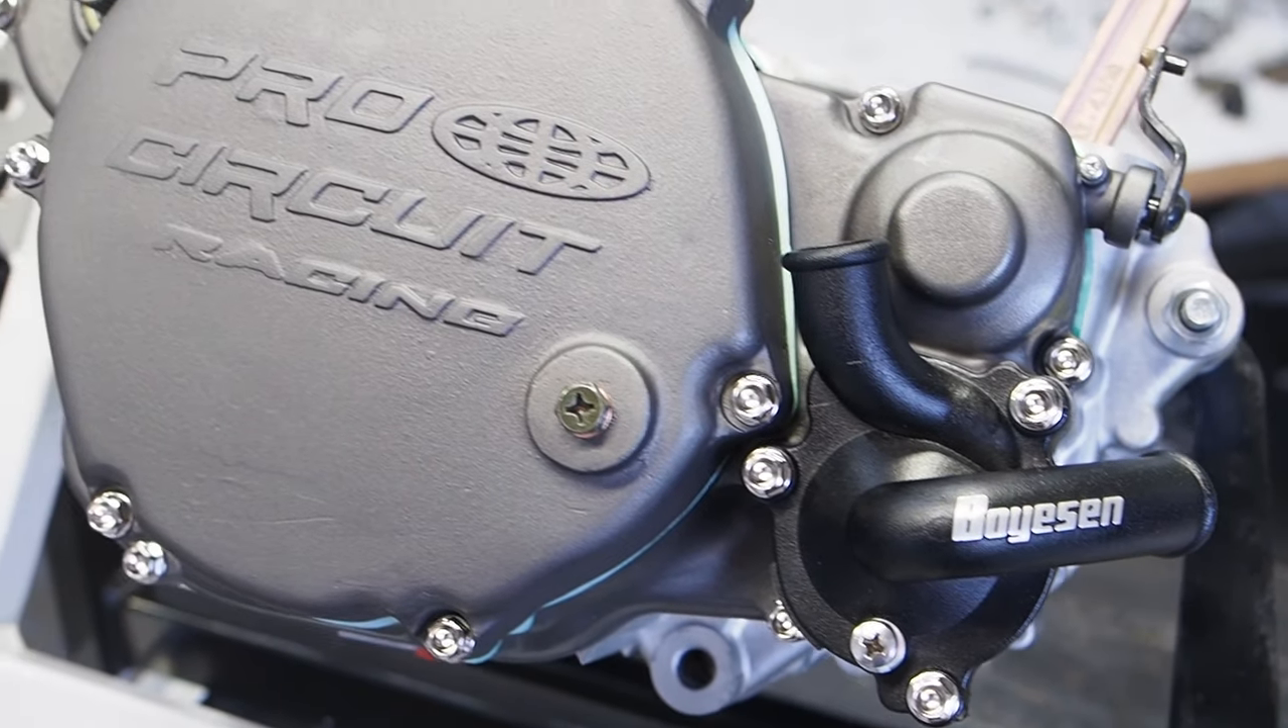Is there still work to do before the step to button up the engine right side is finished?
No.